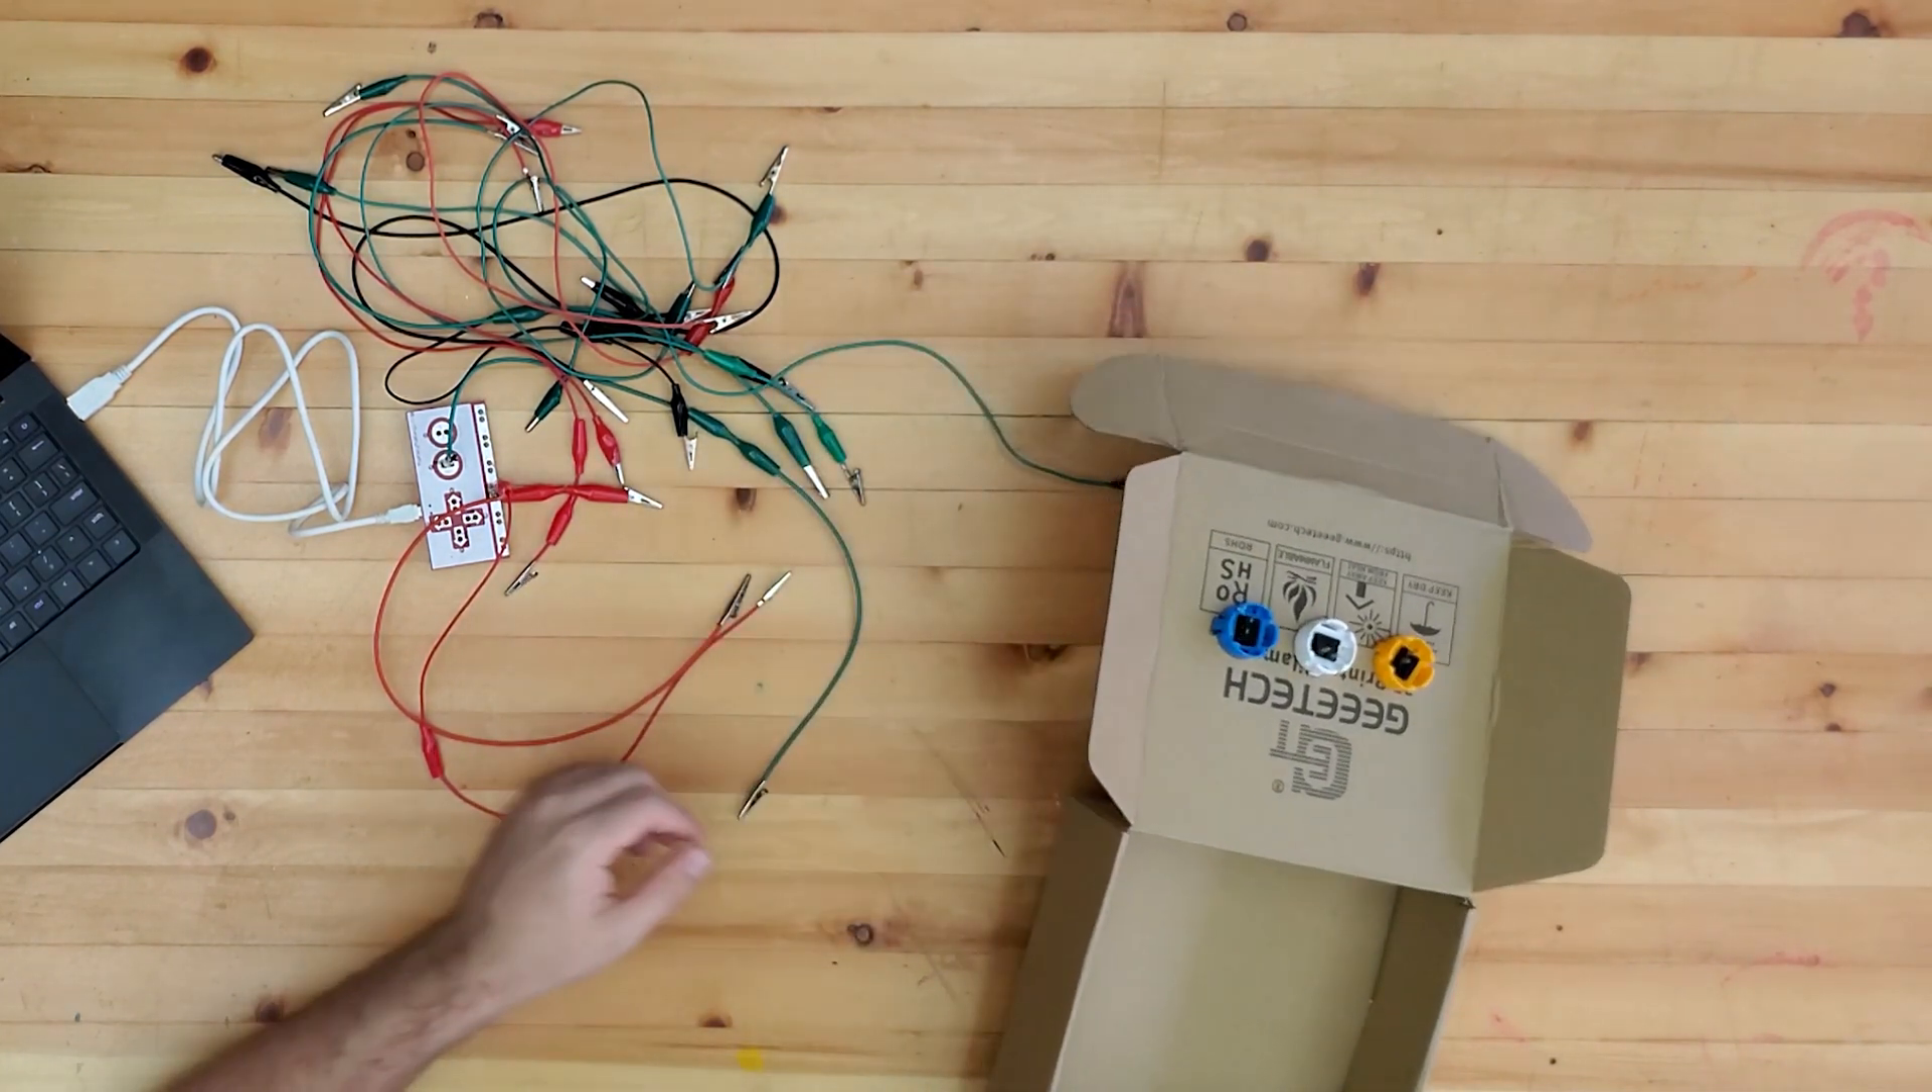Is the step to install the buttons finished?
Yes.